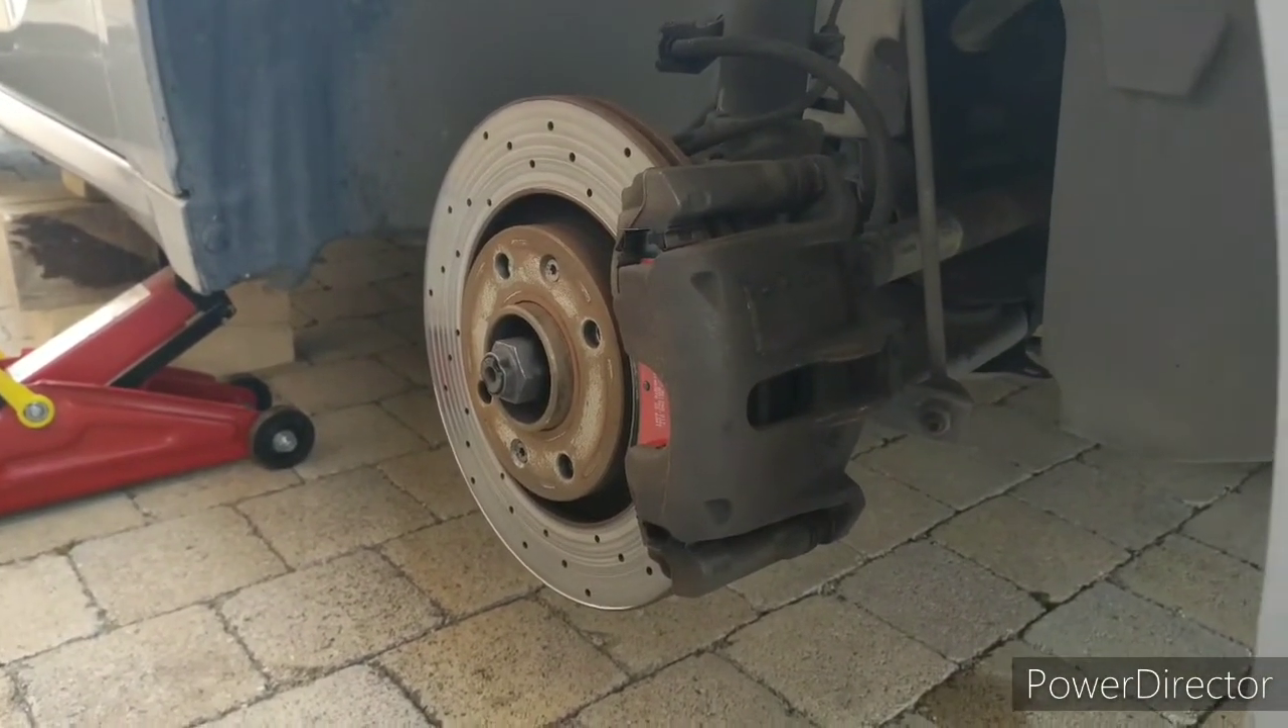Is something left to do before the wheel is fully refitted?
Yes.